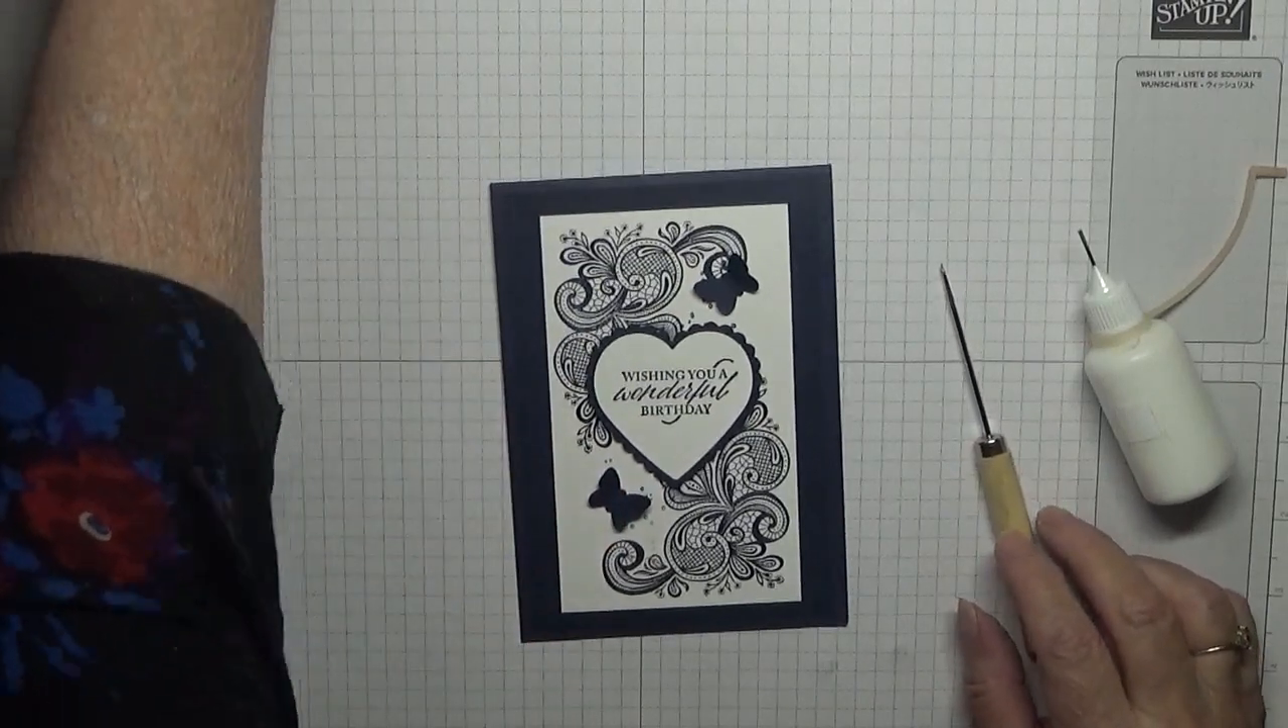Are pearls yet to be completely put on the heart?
Yes.